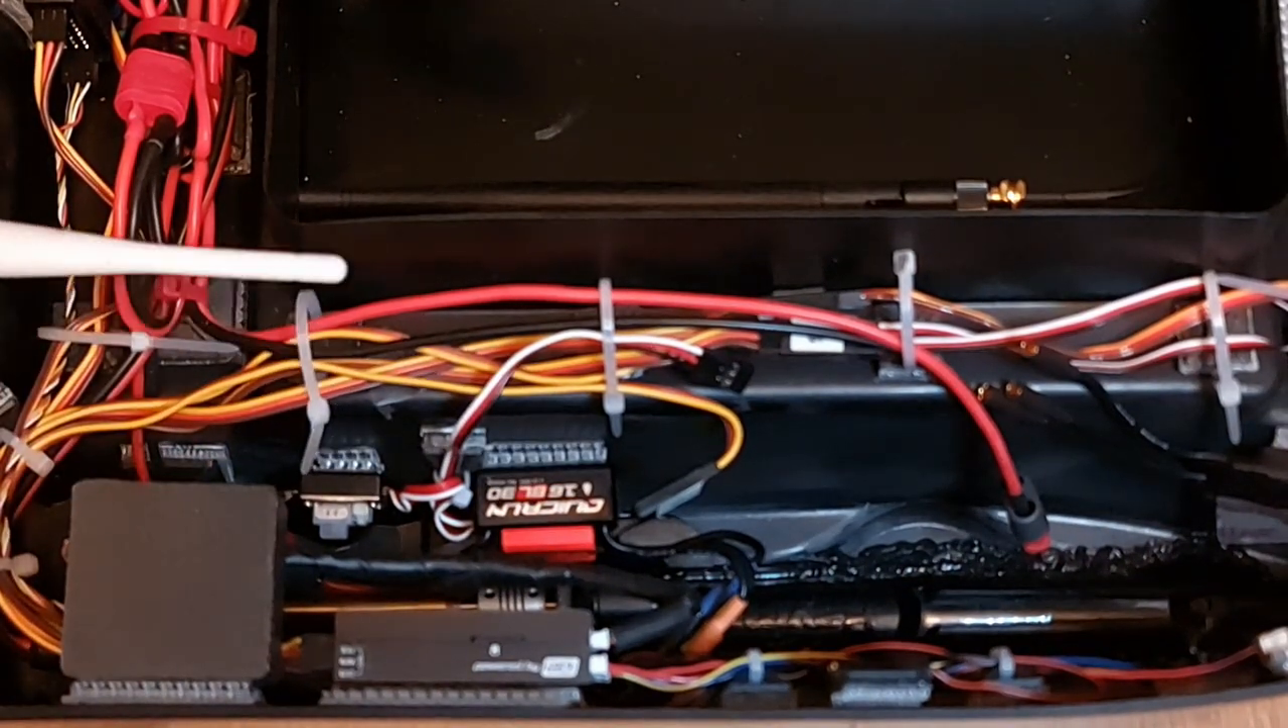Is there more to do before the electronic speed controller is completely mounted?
No.